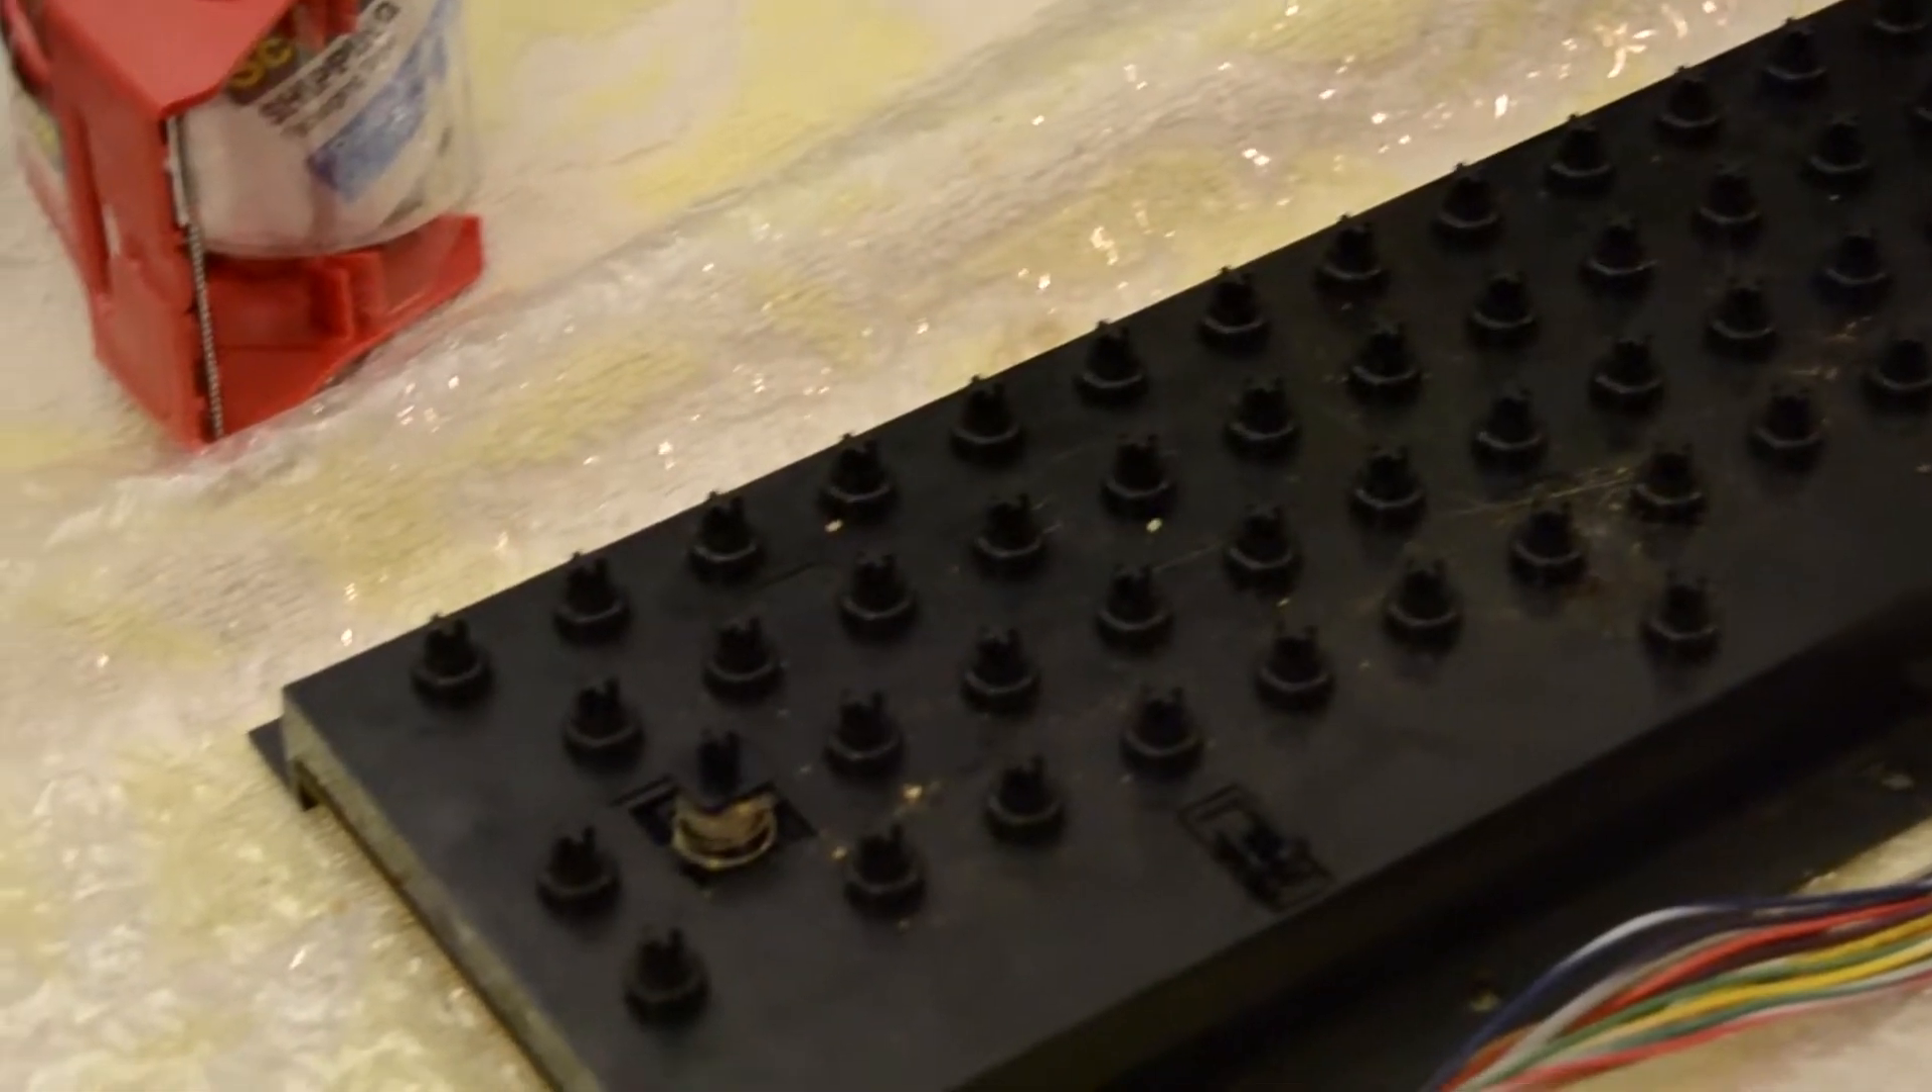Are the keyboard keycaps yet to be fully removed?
No.